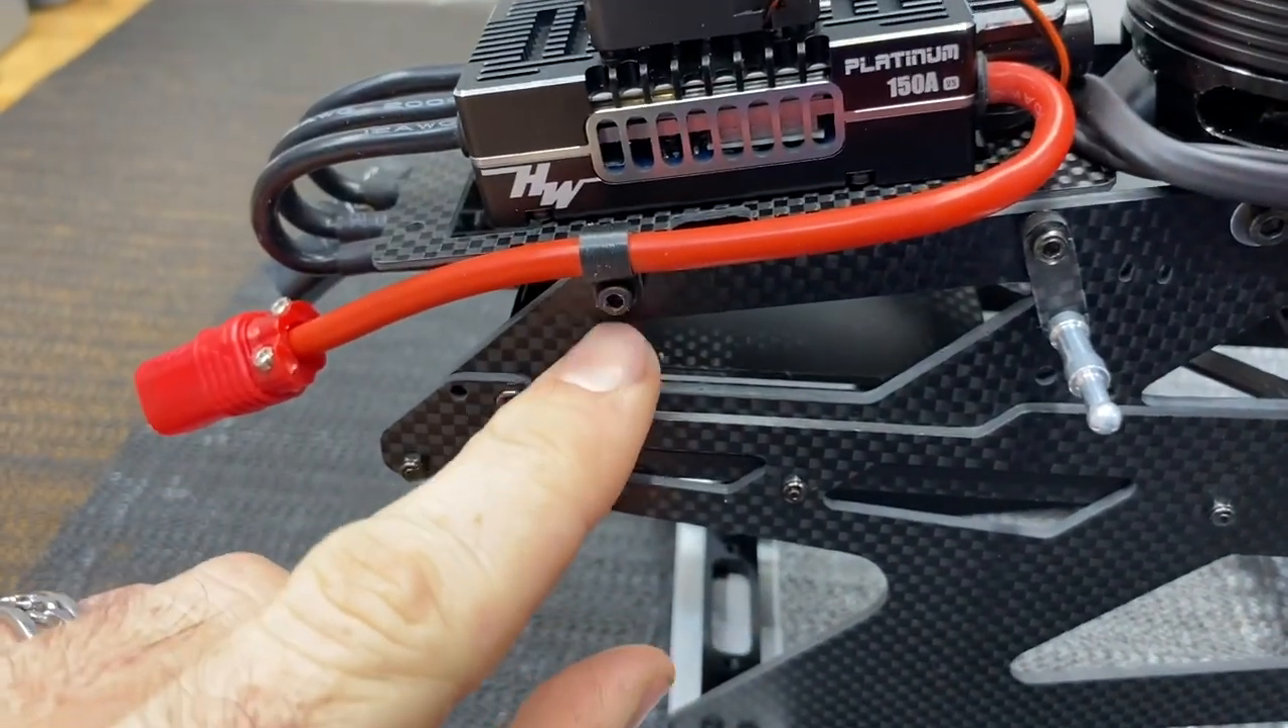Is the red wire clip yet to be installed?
No.